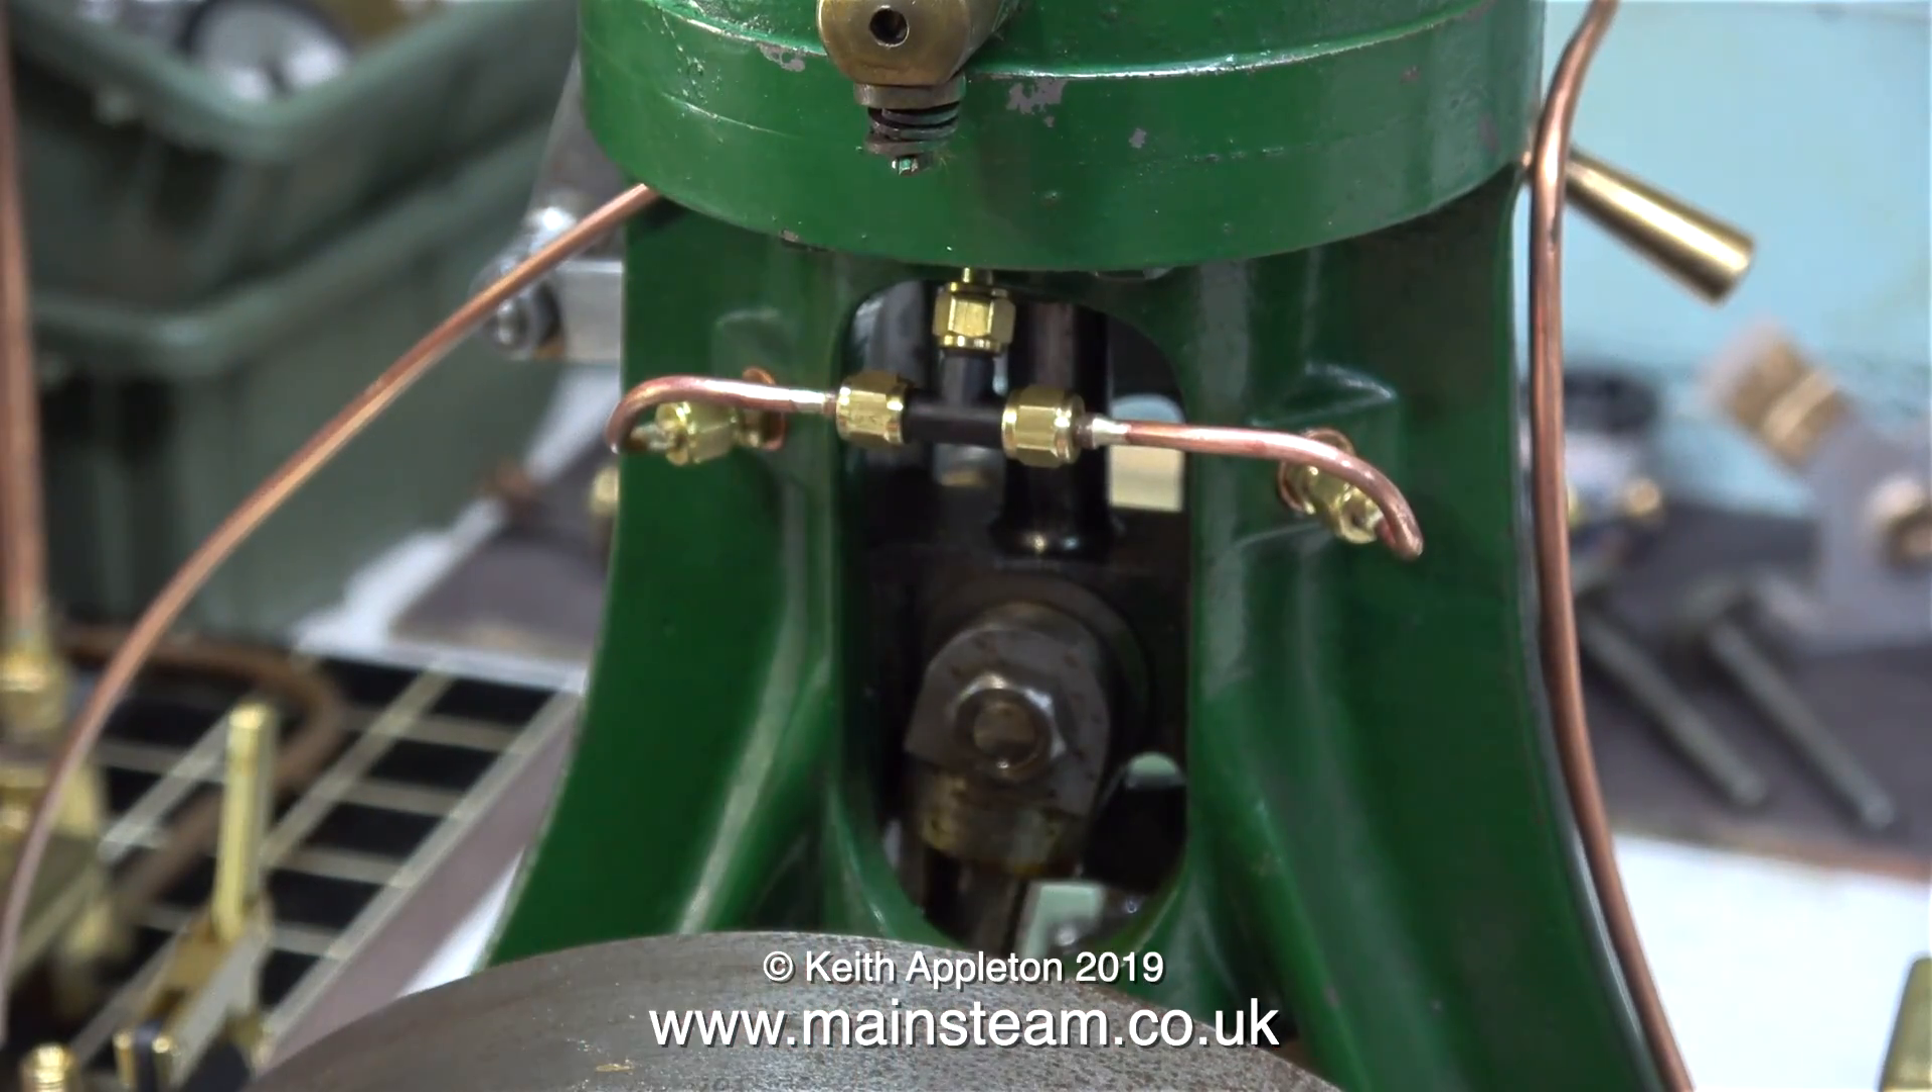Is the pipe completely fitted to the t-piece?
Yes.